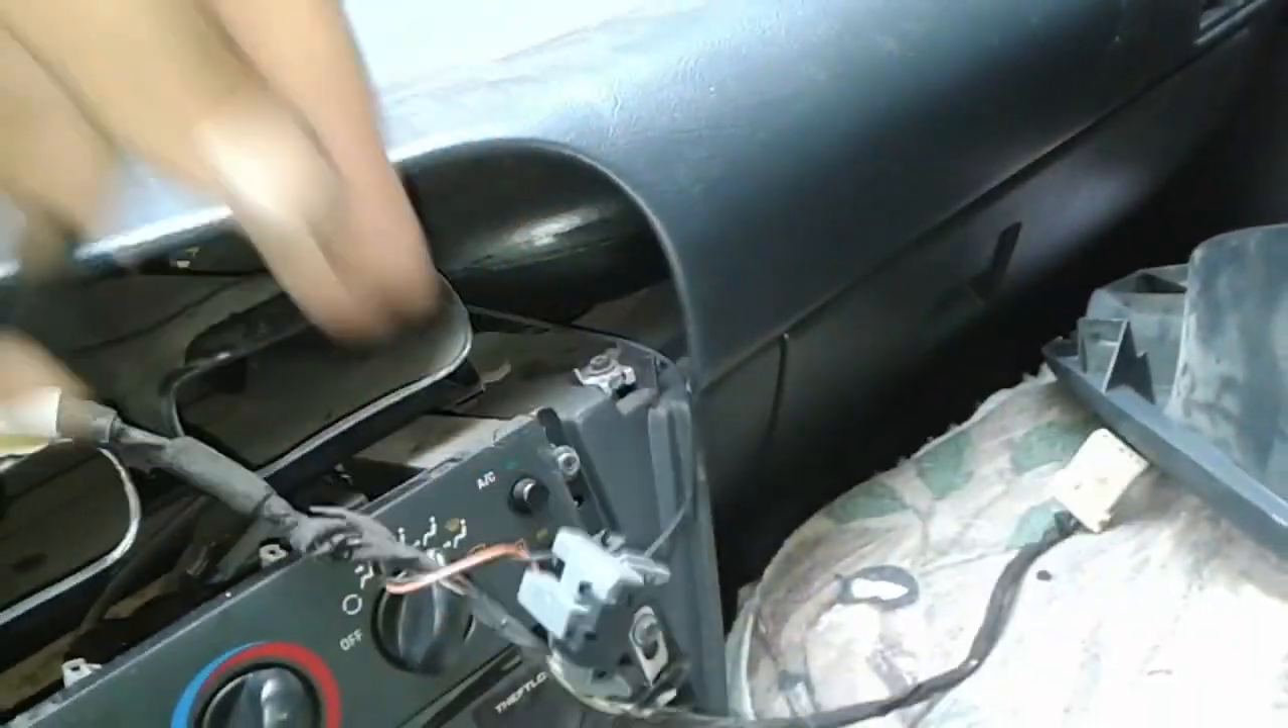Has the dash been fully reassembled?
No.